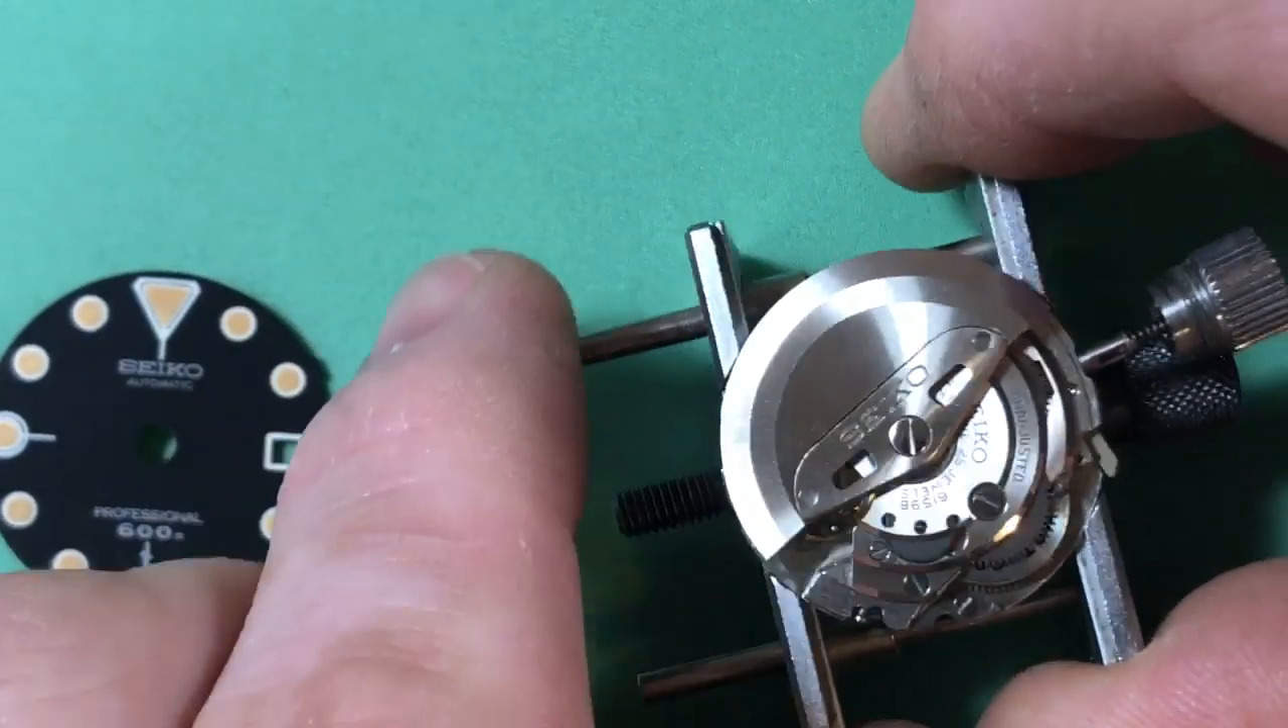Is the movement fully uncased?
Yes.